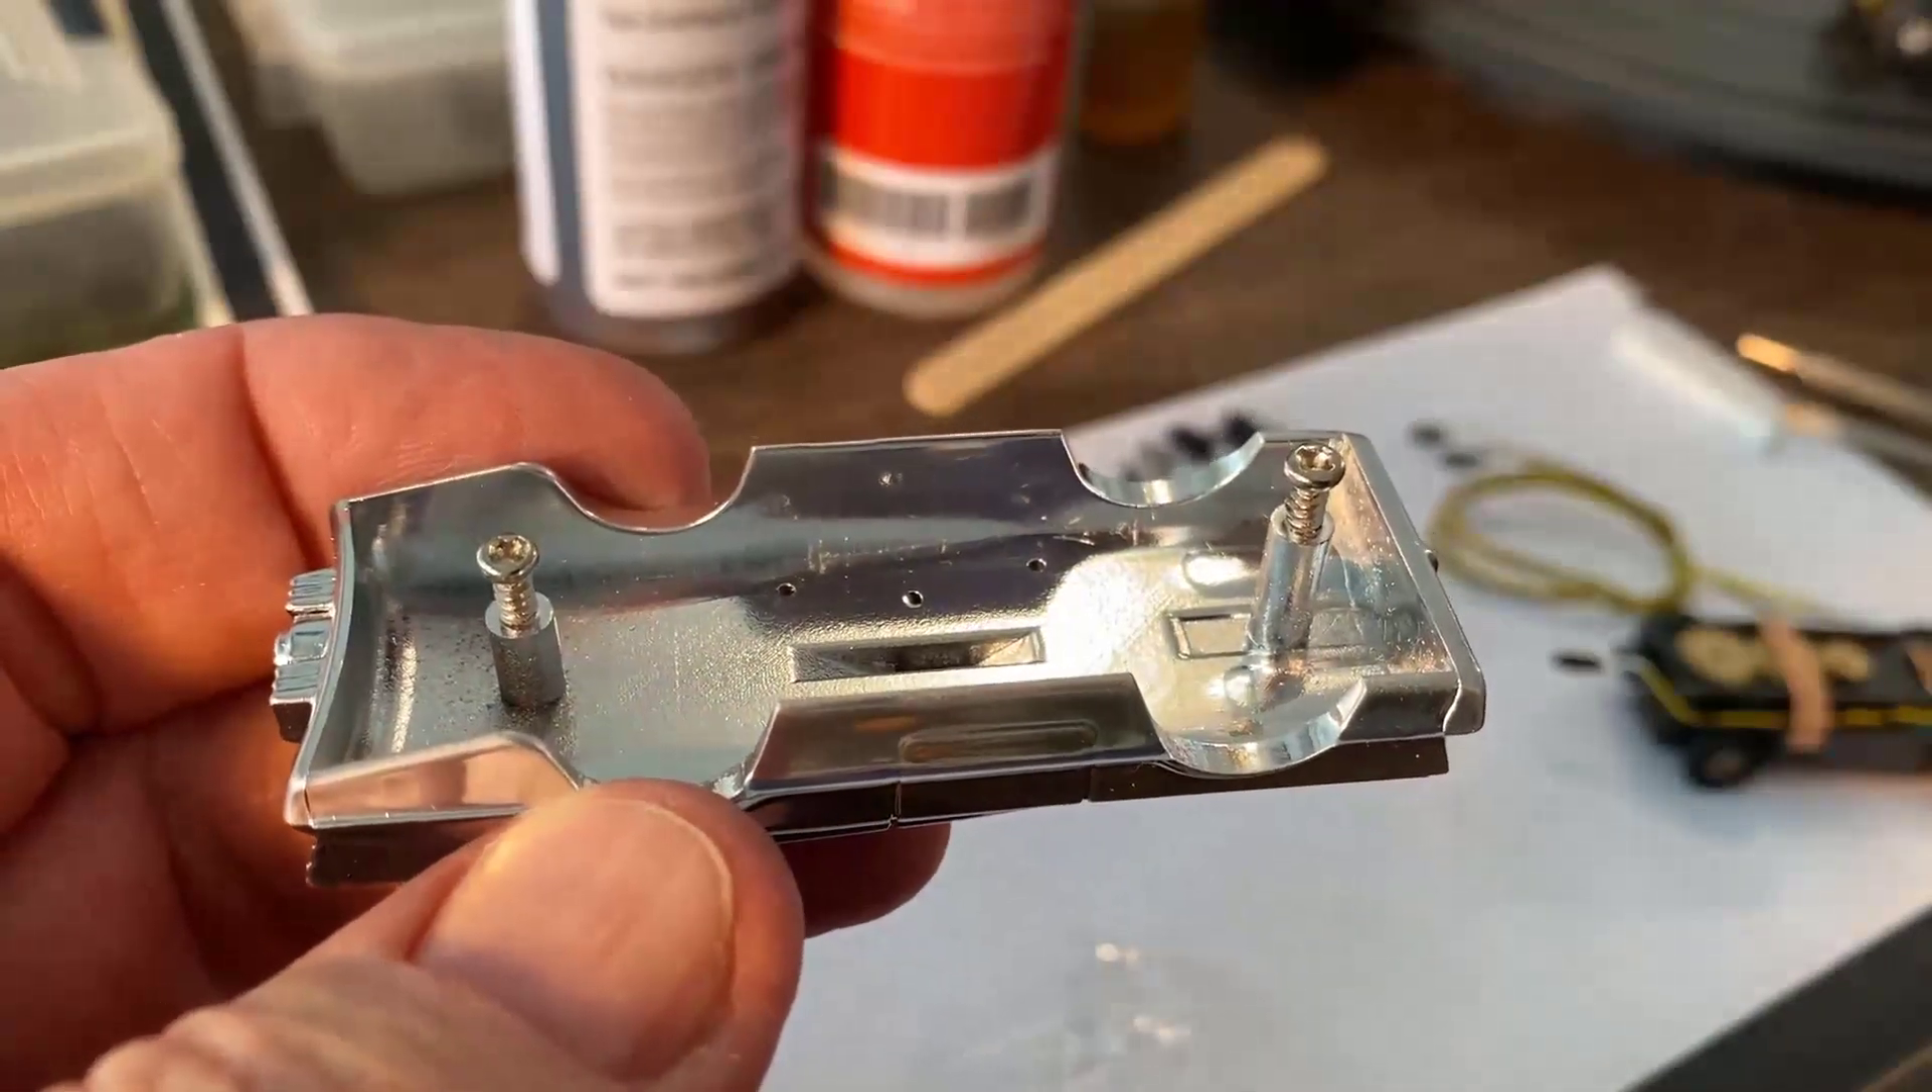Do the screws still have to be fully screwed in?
Yes.